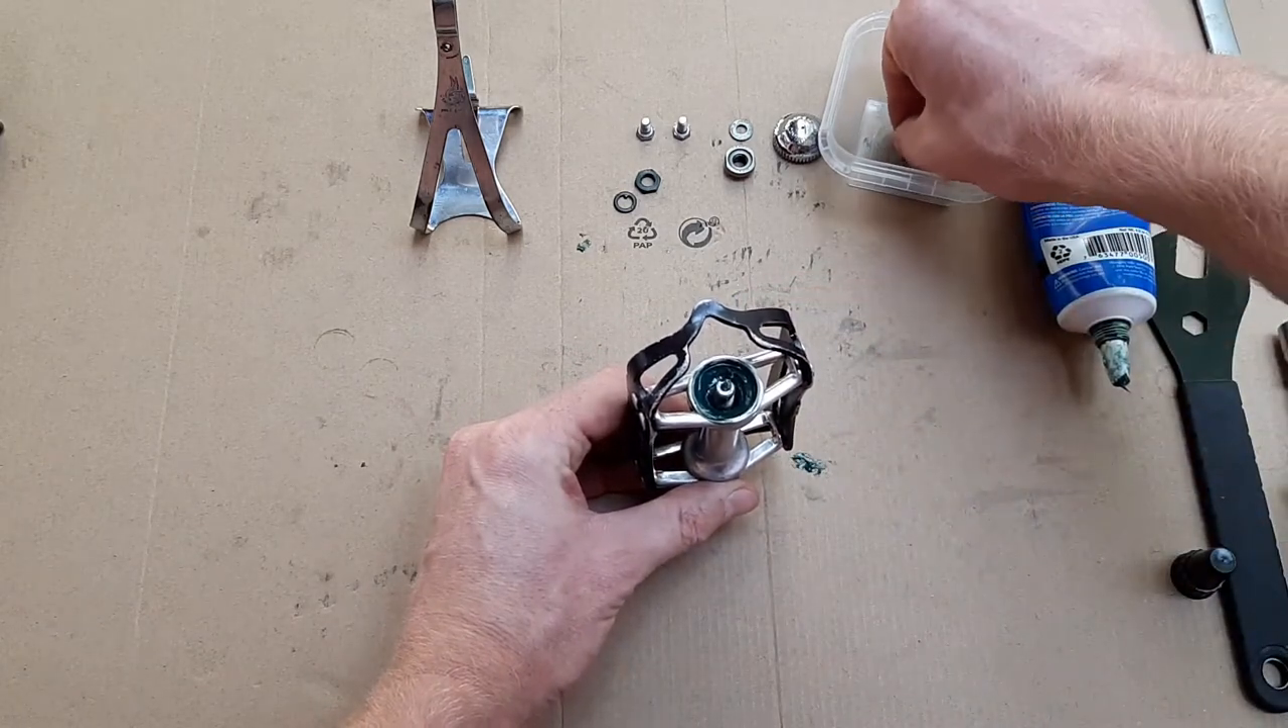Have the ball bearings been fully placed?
No.